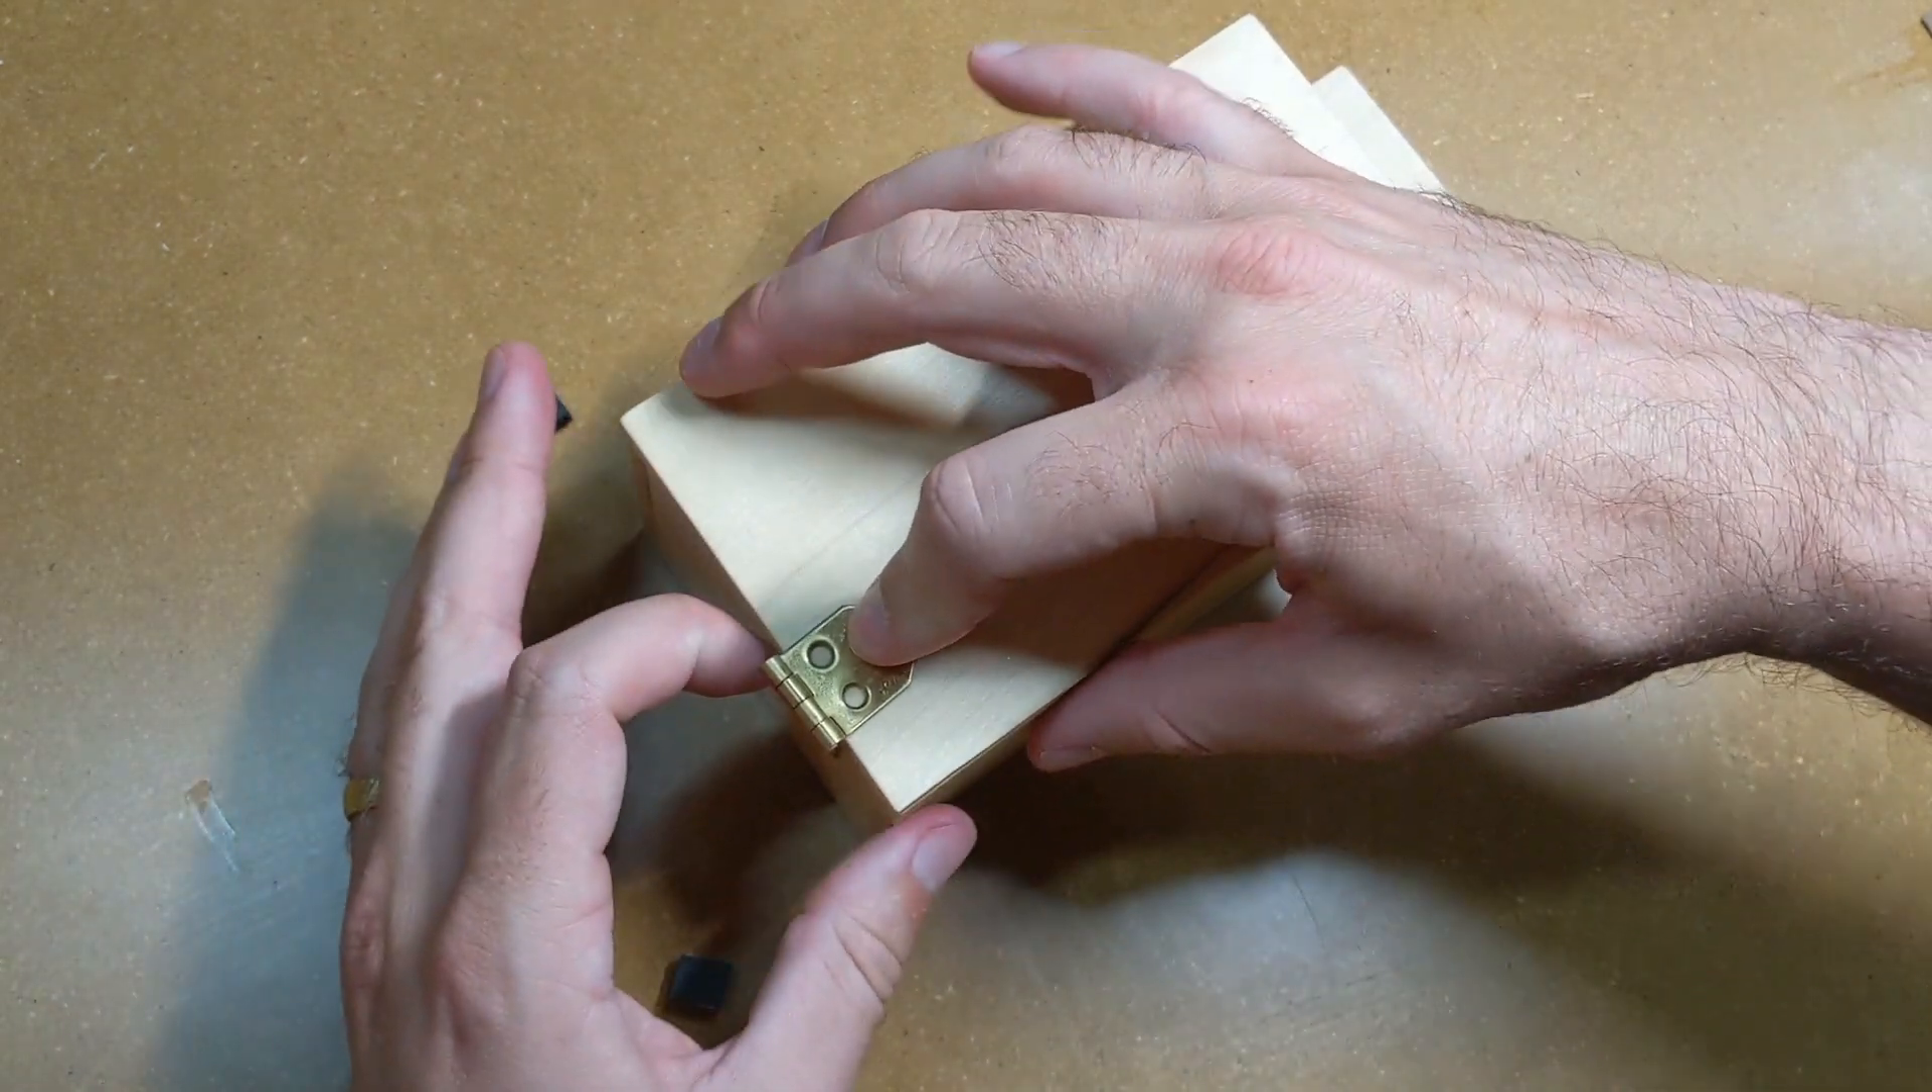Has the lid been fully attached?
No.